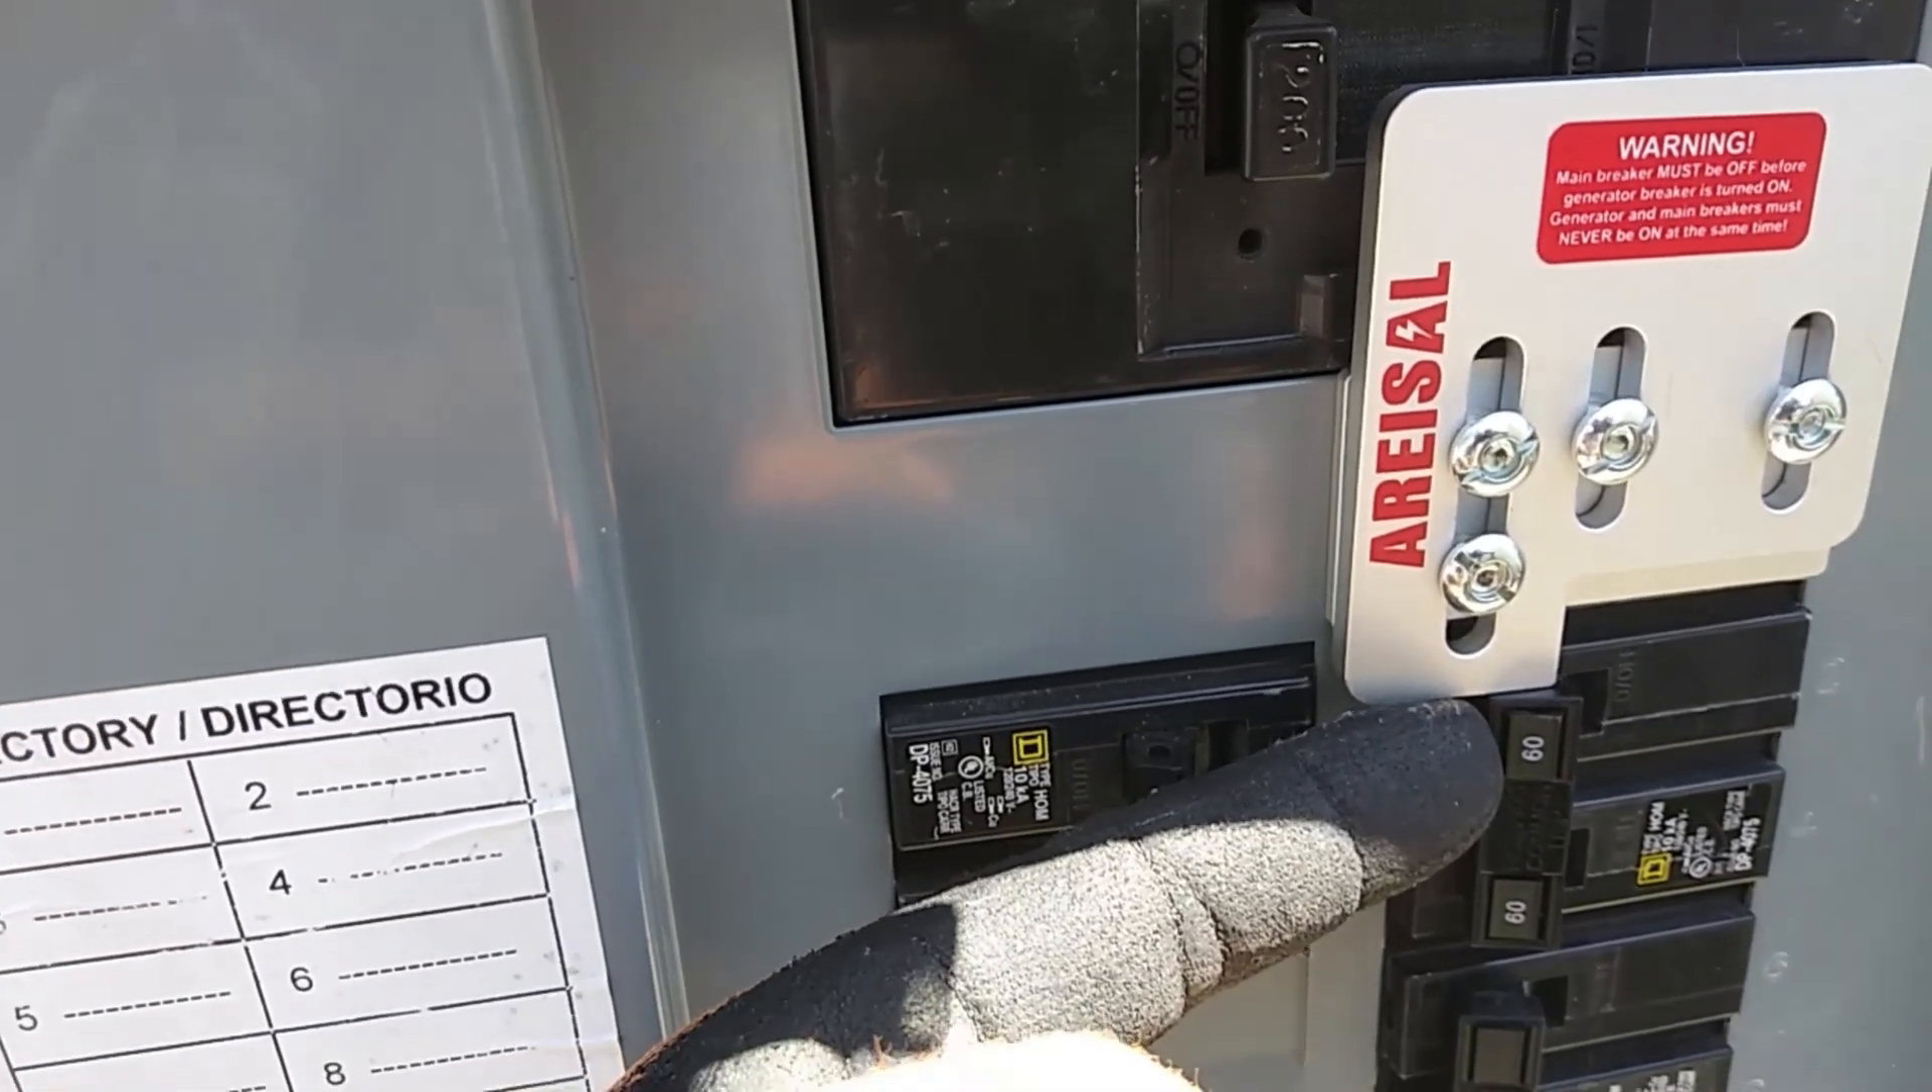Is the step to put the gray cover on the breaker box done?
Yes.